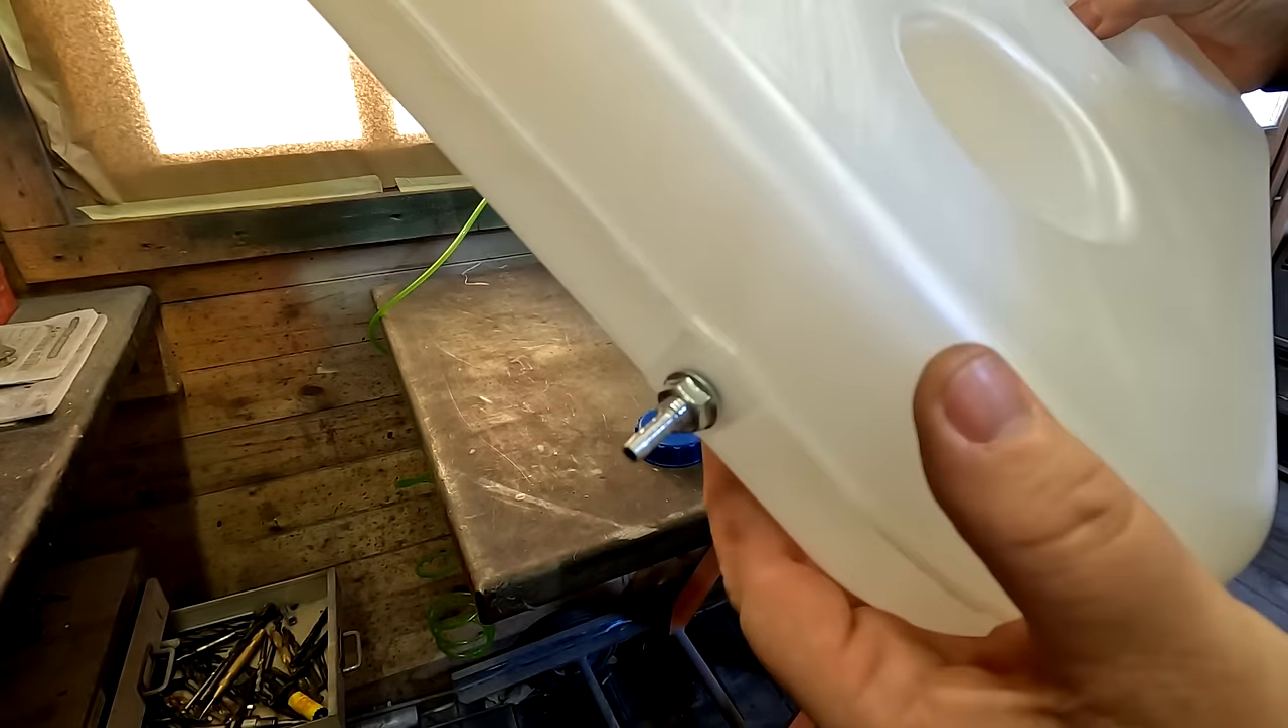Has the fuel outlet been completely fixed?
Yes.